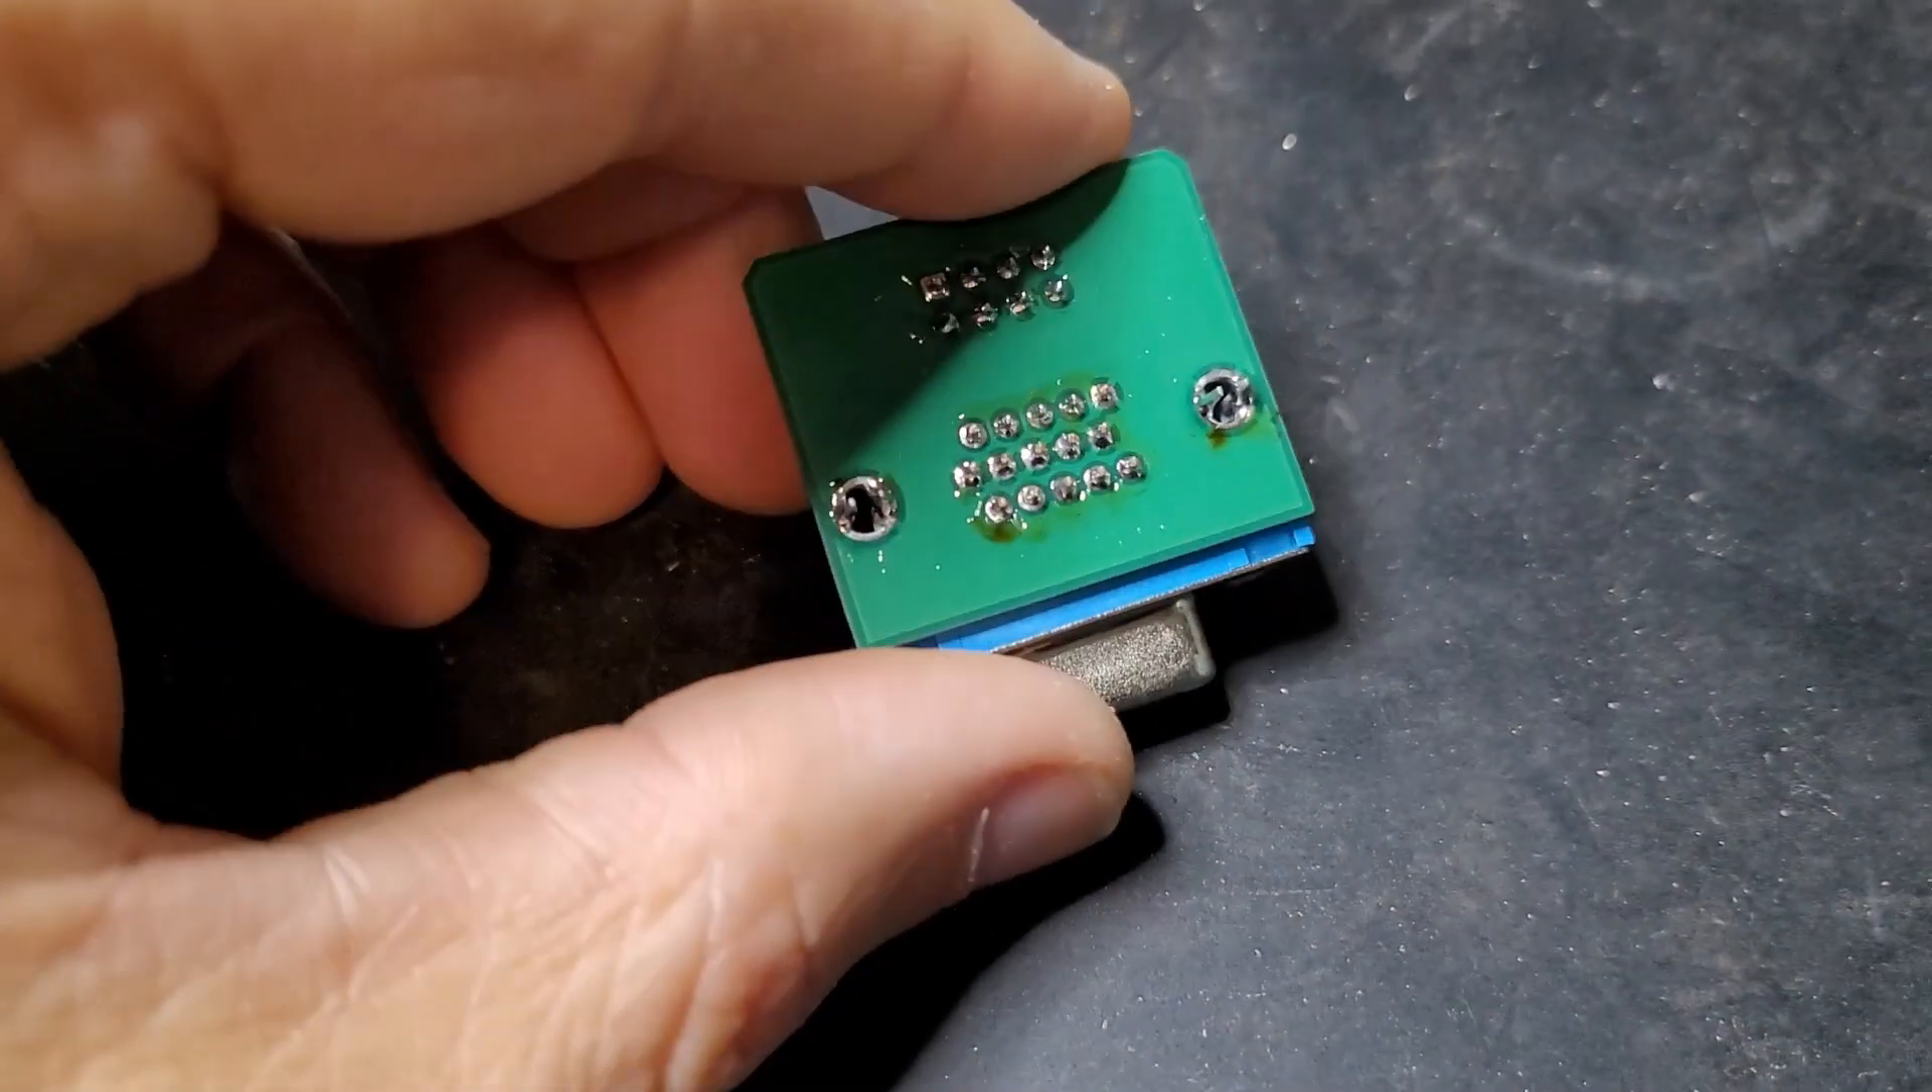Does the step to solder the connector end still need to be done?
No.